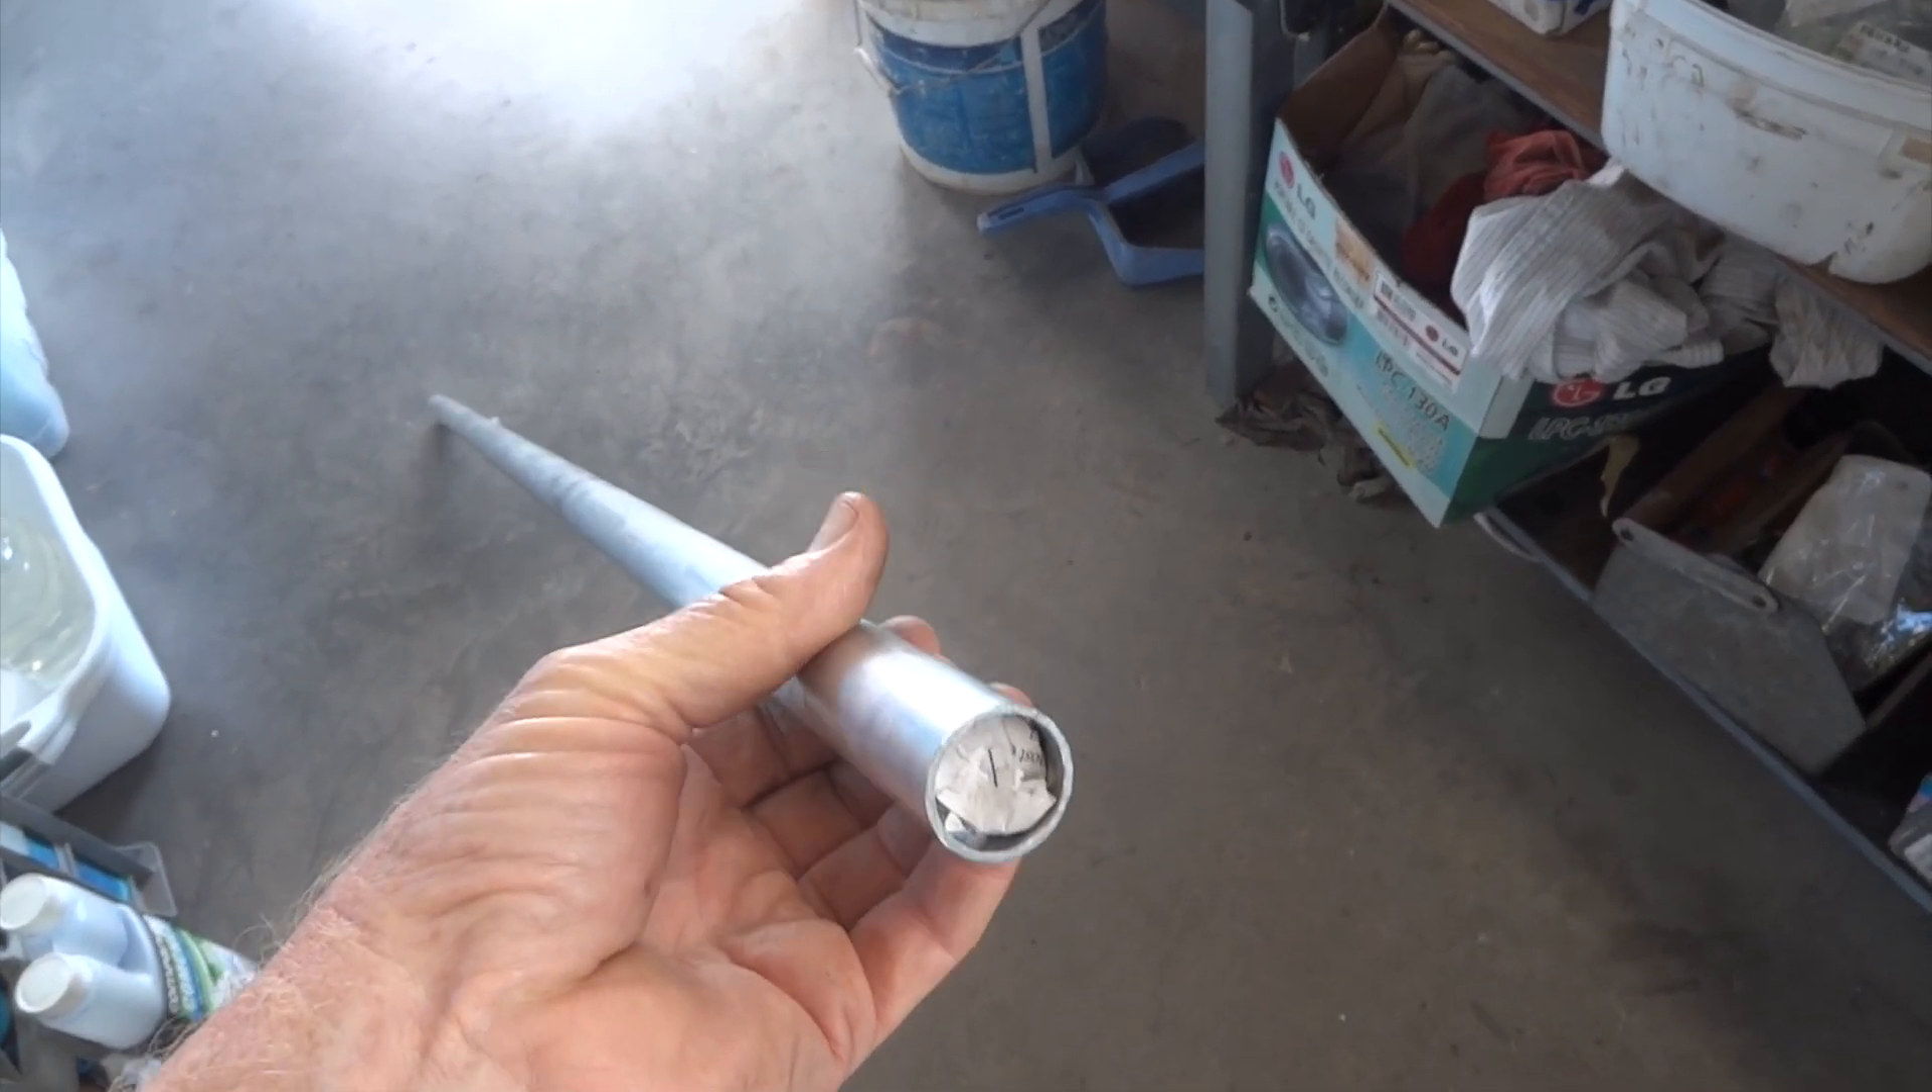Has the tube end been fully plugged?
Yes.